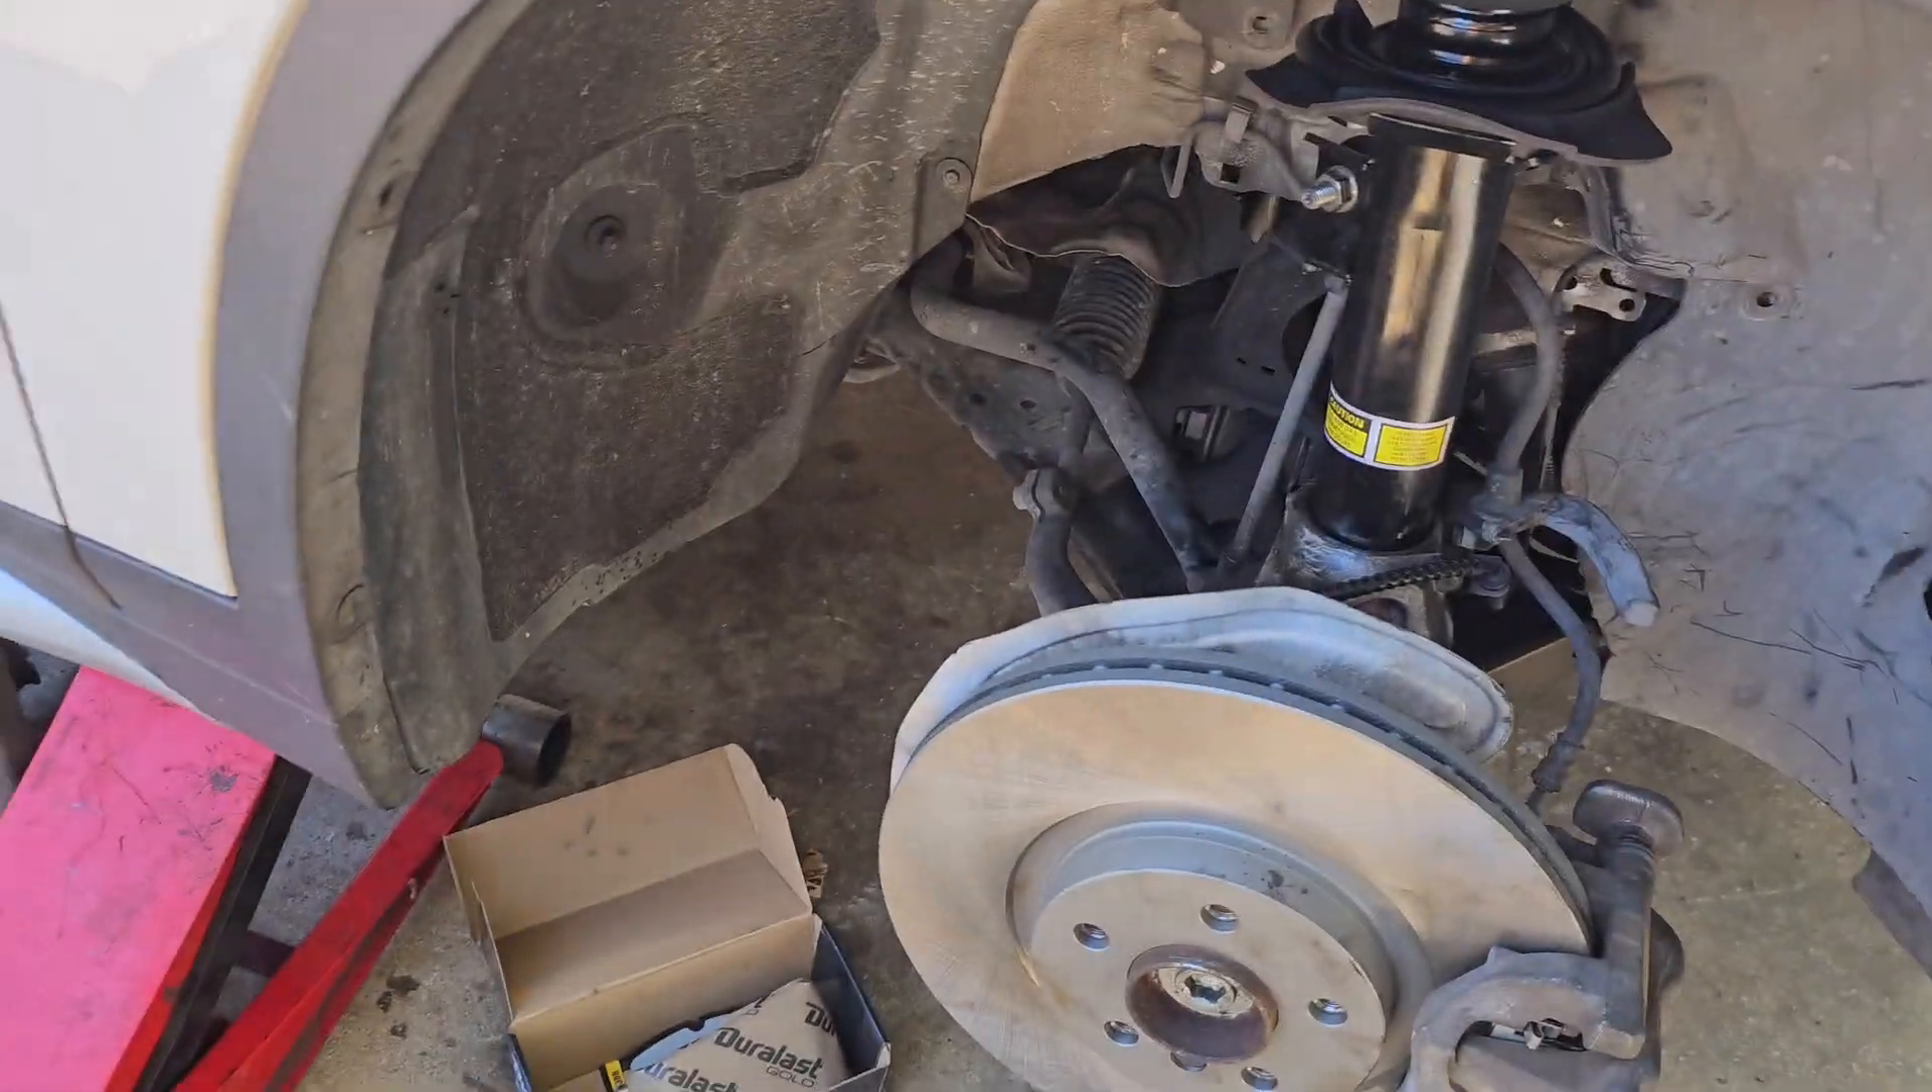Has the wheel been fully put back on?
No.